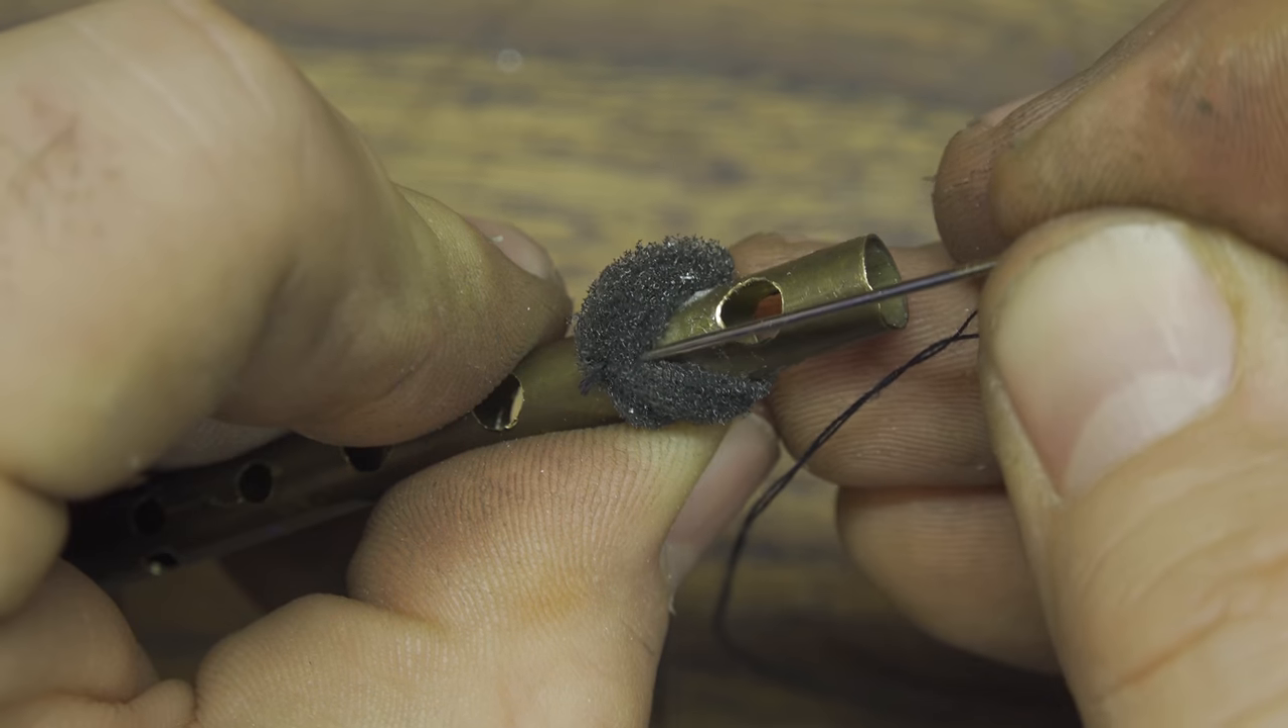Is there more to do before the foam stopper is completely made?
Yes.